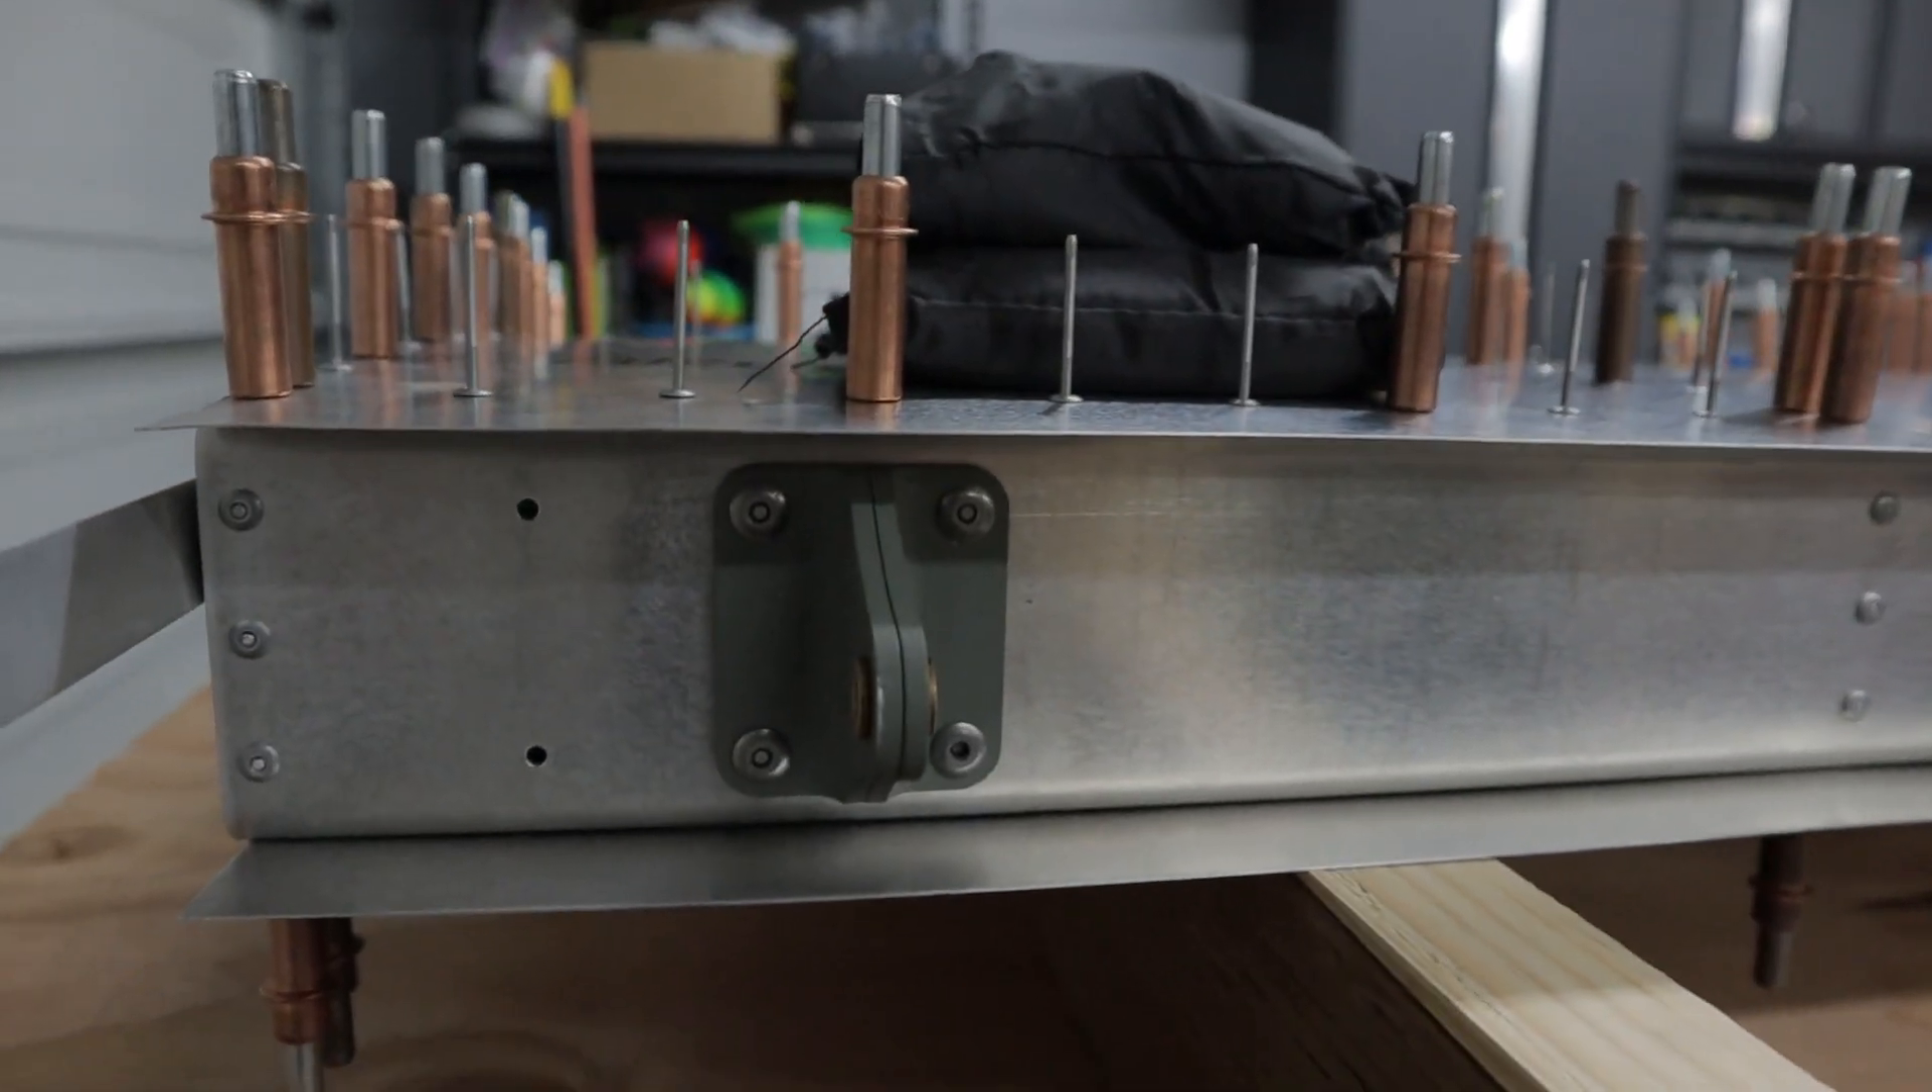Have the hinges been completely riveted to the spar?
Yes.